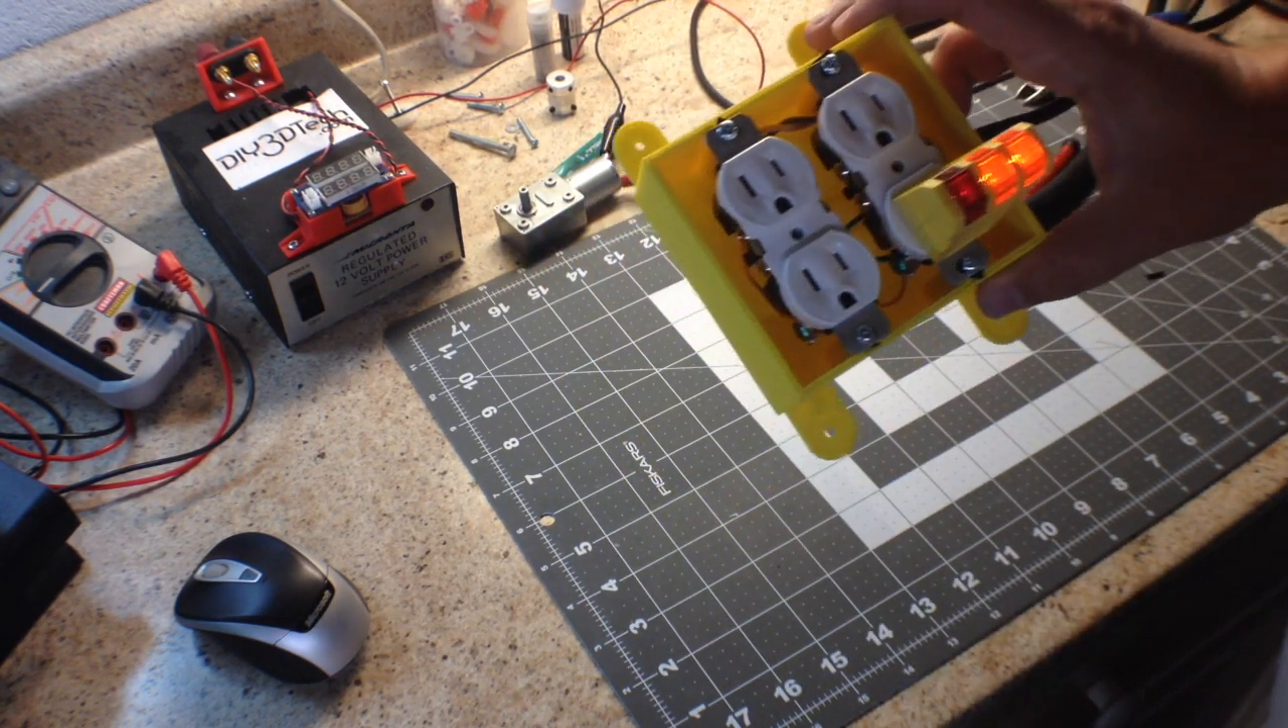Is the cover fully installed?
No.